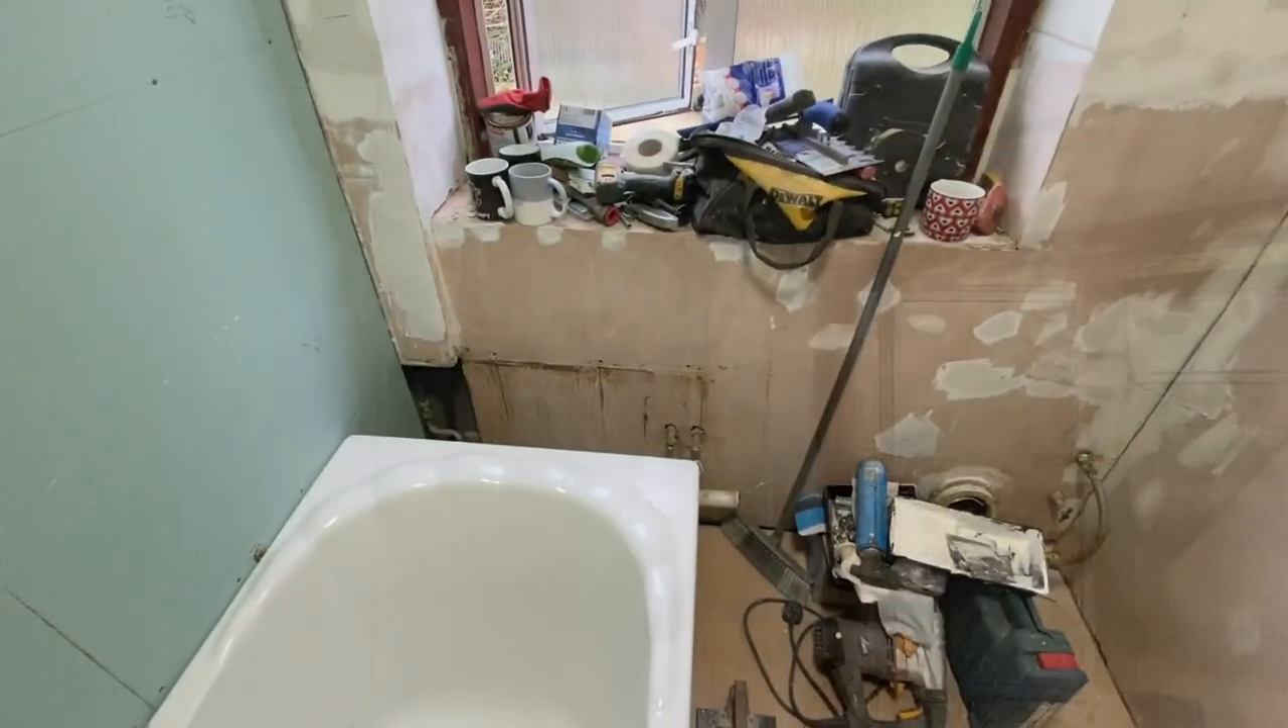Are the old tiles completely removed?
Yes.